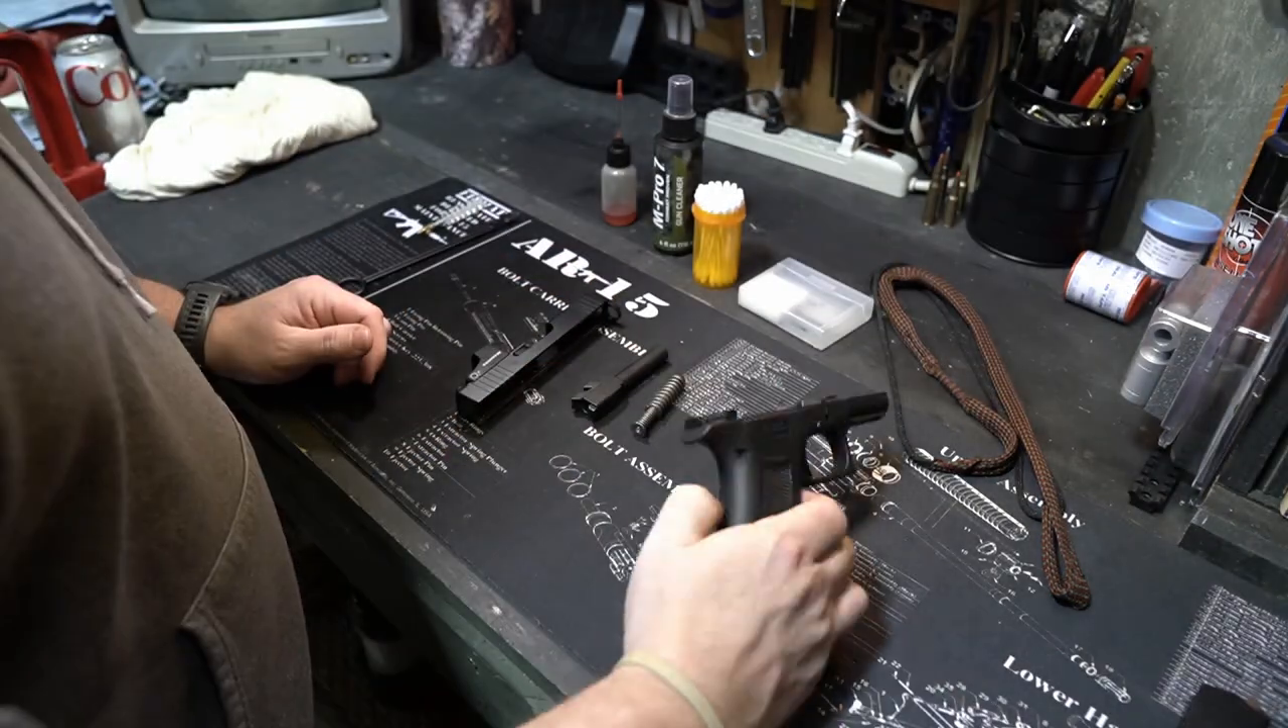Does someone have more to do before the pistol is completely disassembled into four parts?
No.